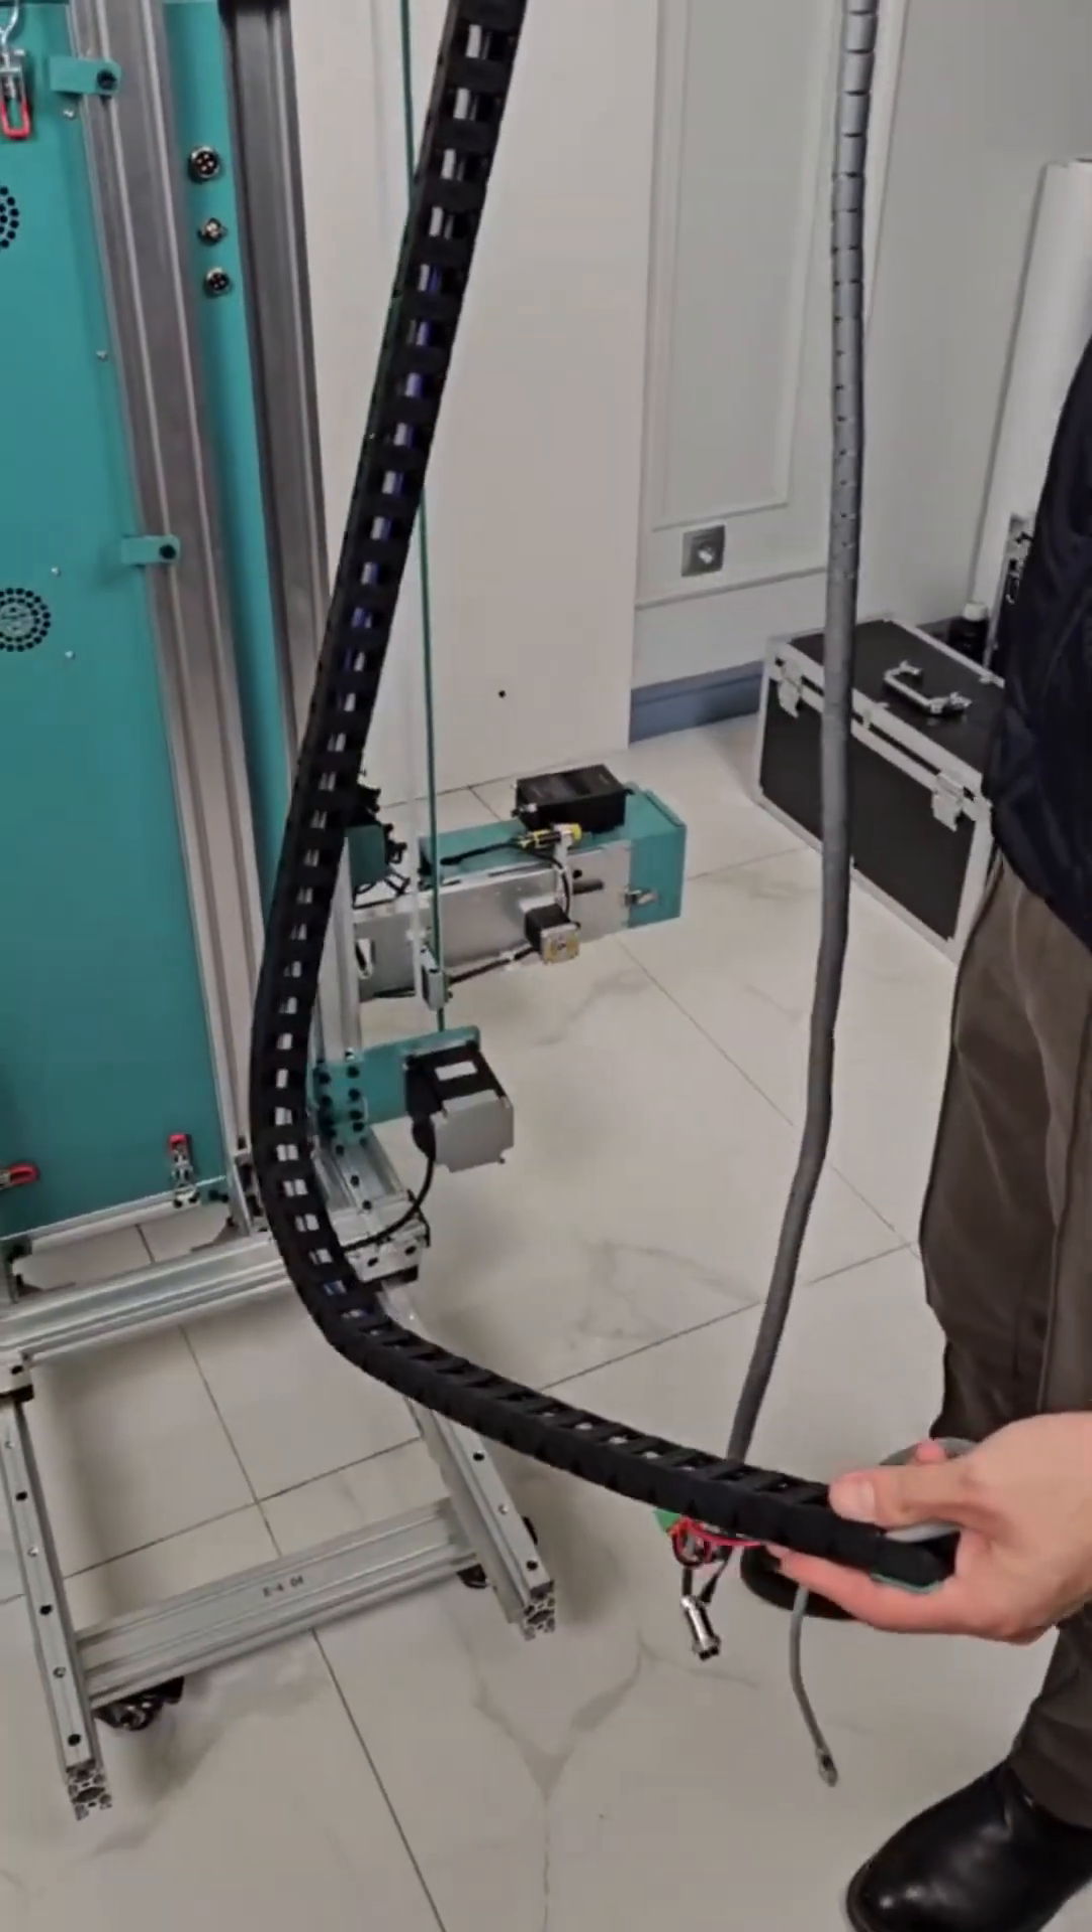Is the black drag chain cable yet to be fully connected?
Yes.